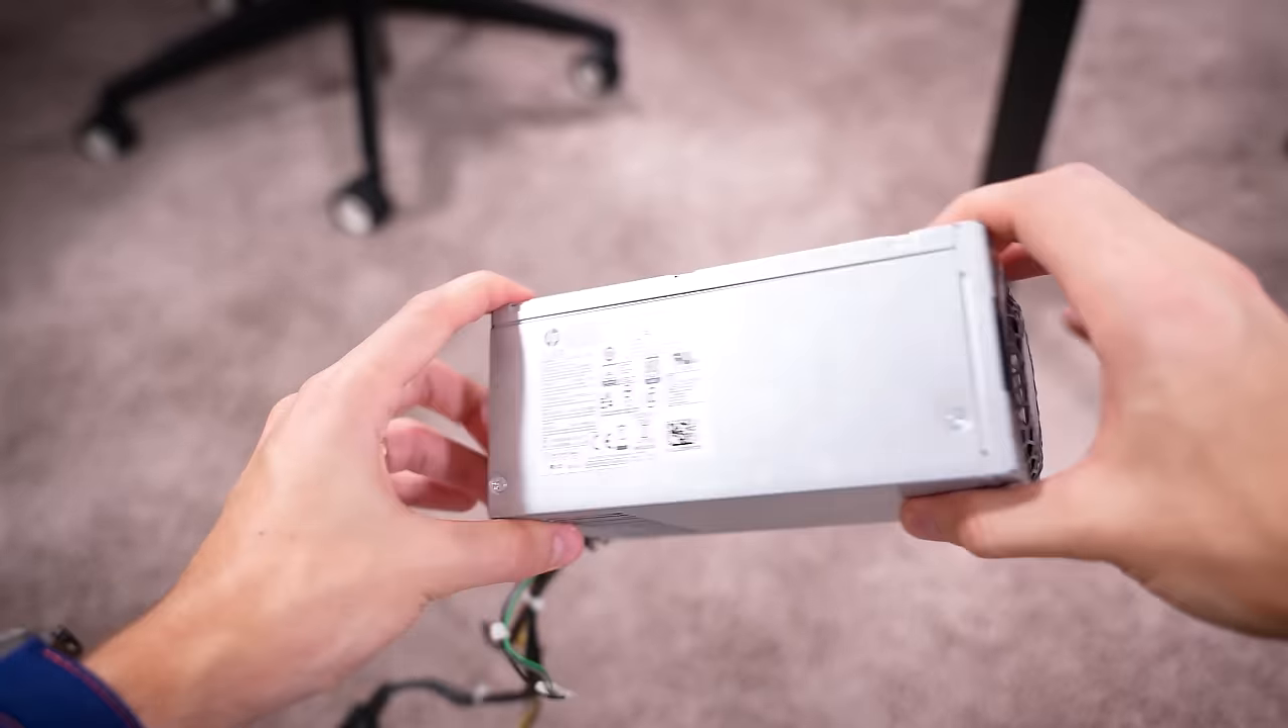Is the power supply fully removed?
Yes.